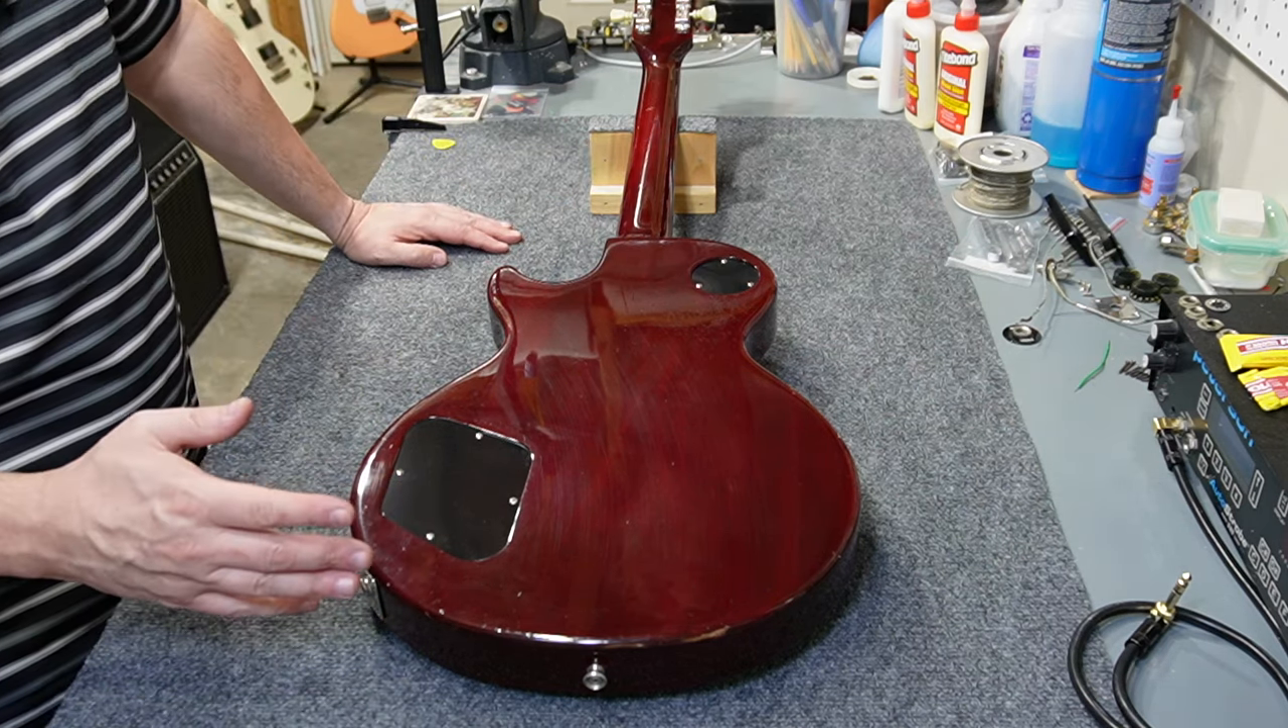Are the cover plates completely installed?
Yes.